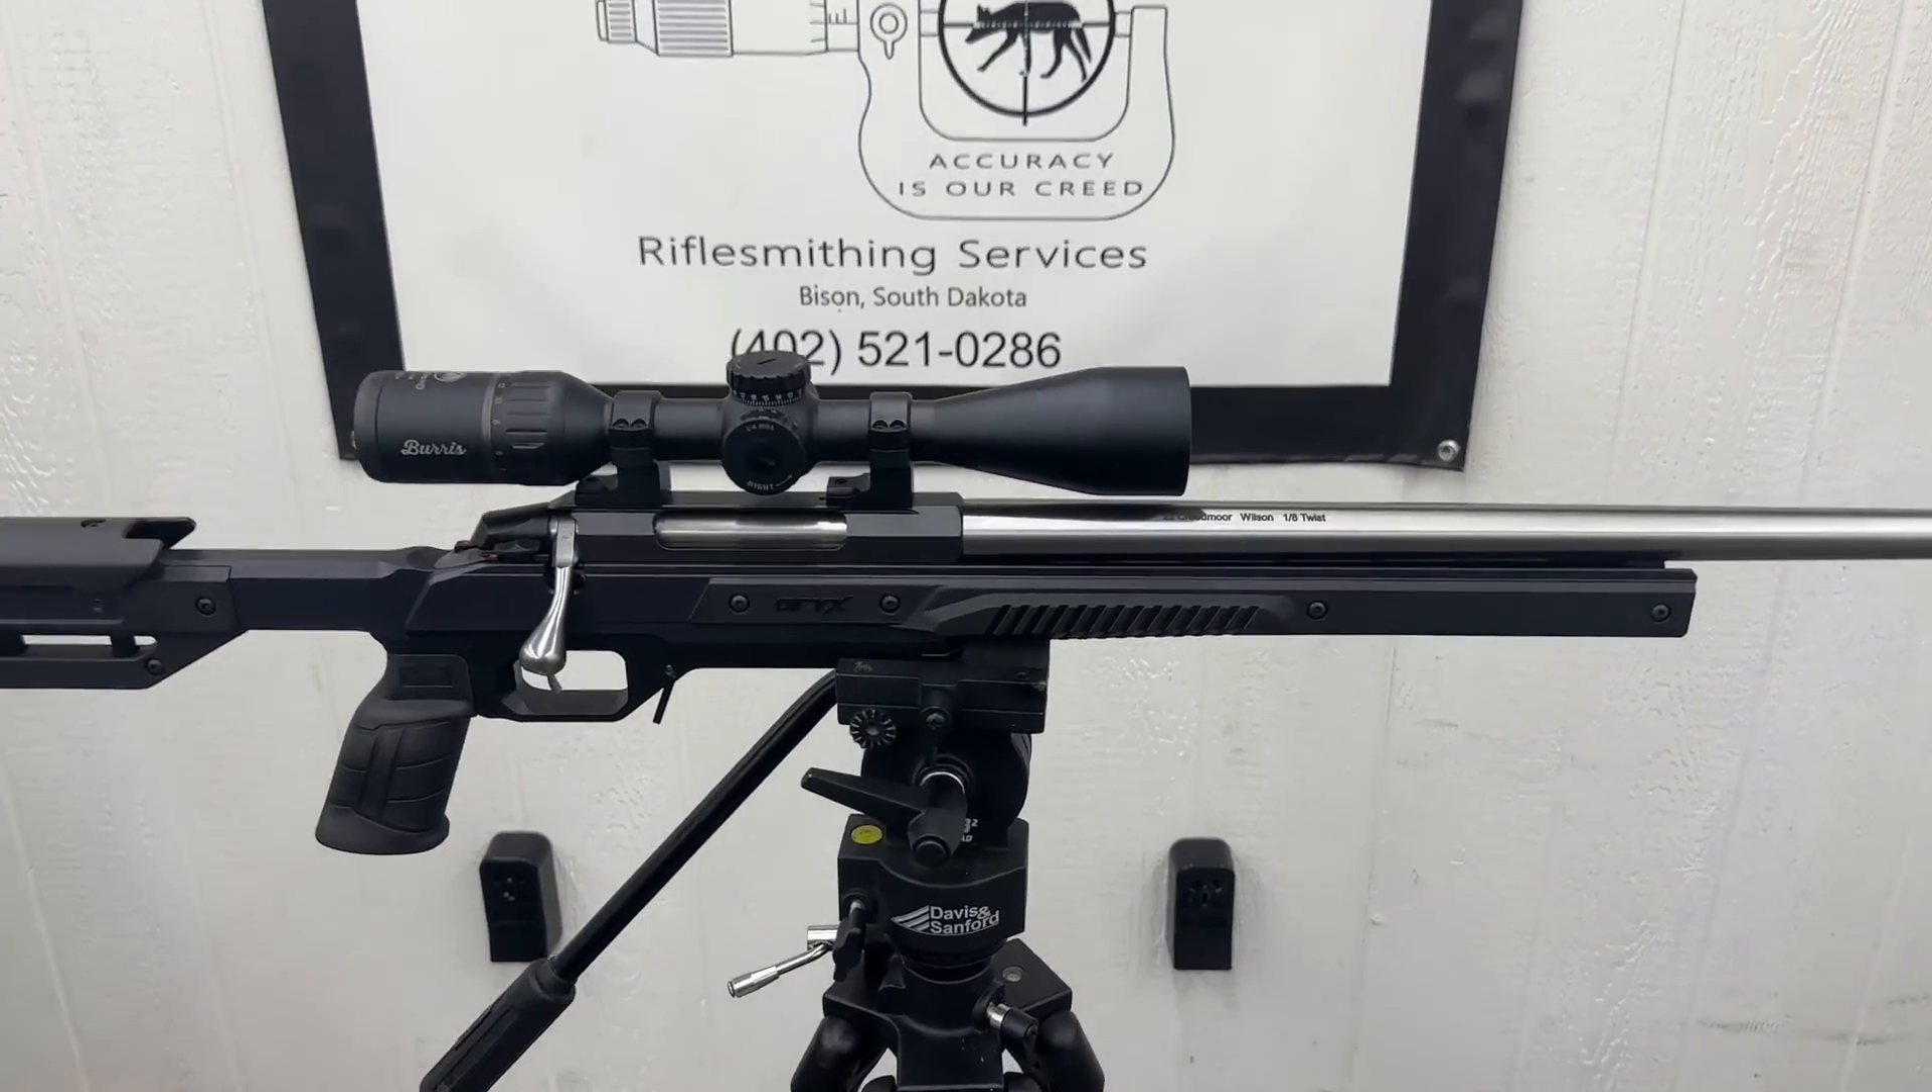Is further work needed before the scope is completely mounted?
No.